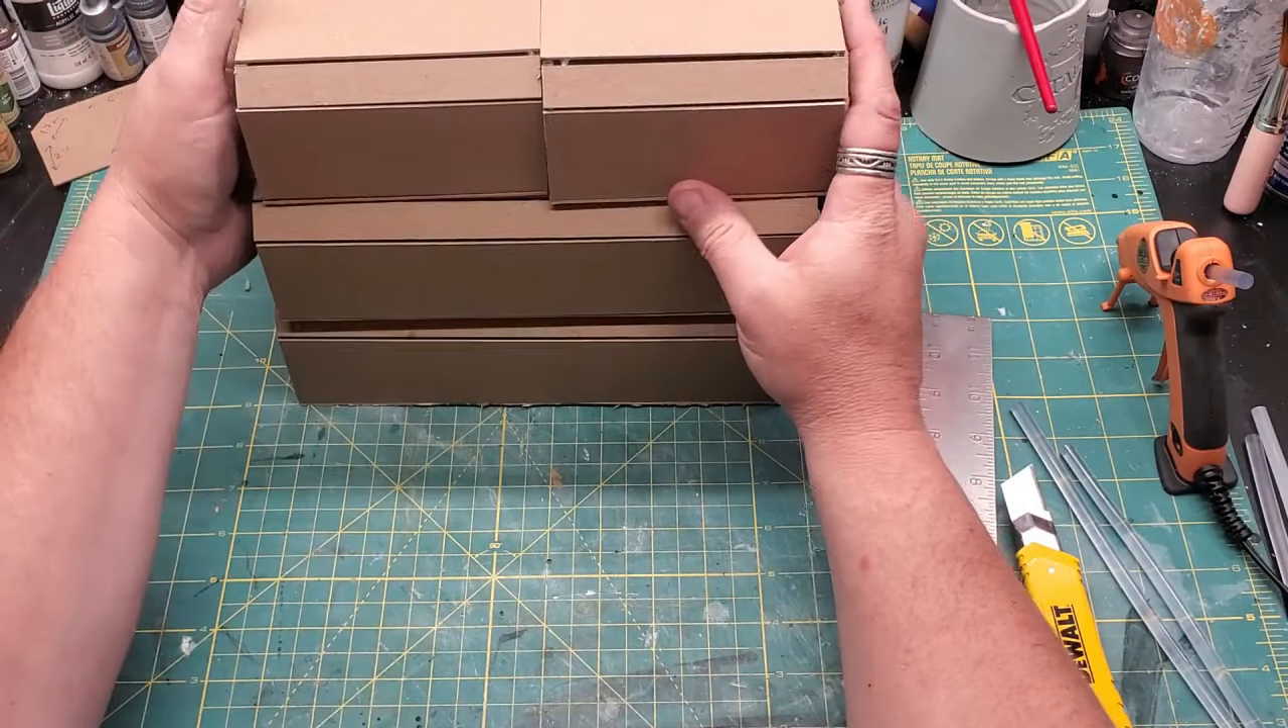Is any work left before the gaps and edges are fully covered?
Yes.